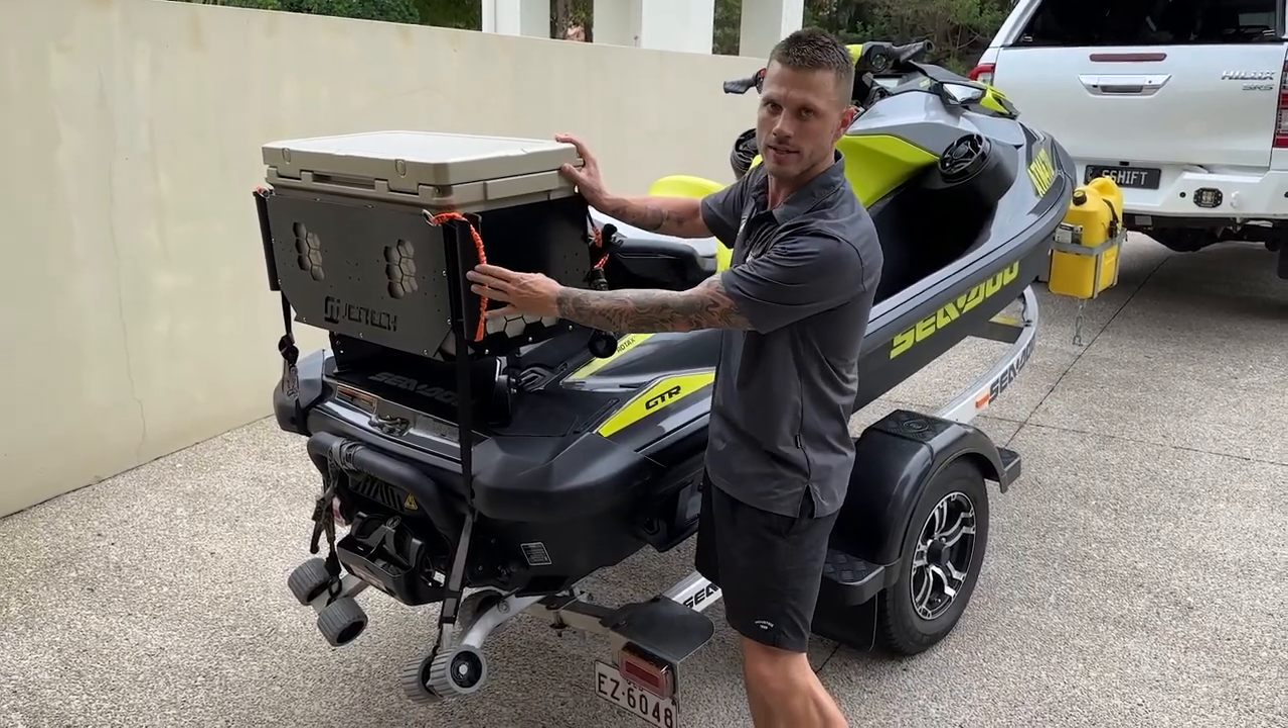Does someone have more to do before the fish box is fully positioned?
No.